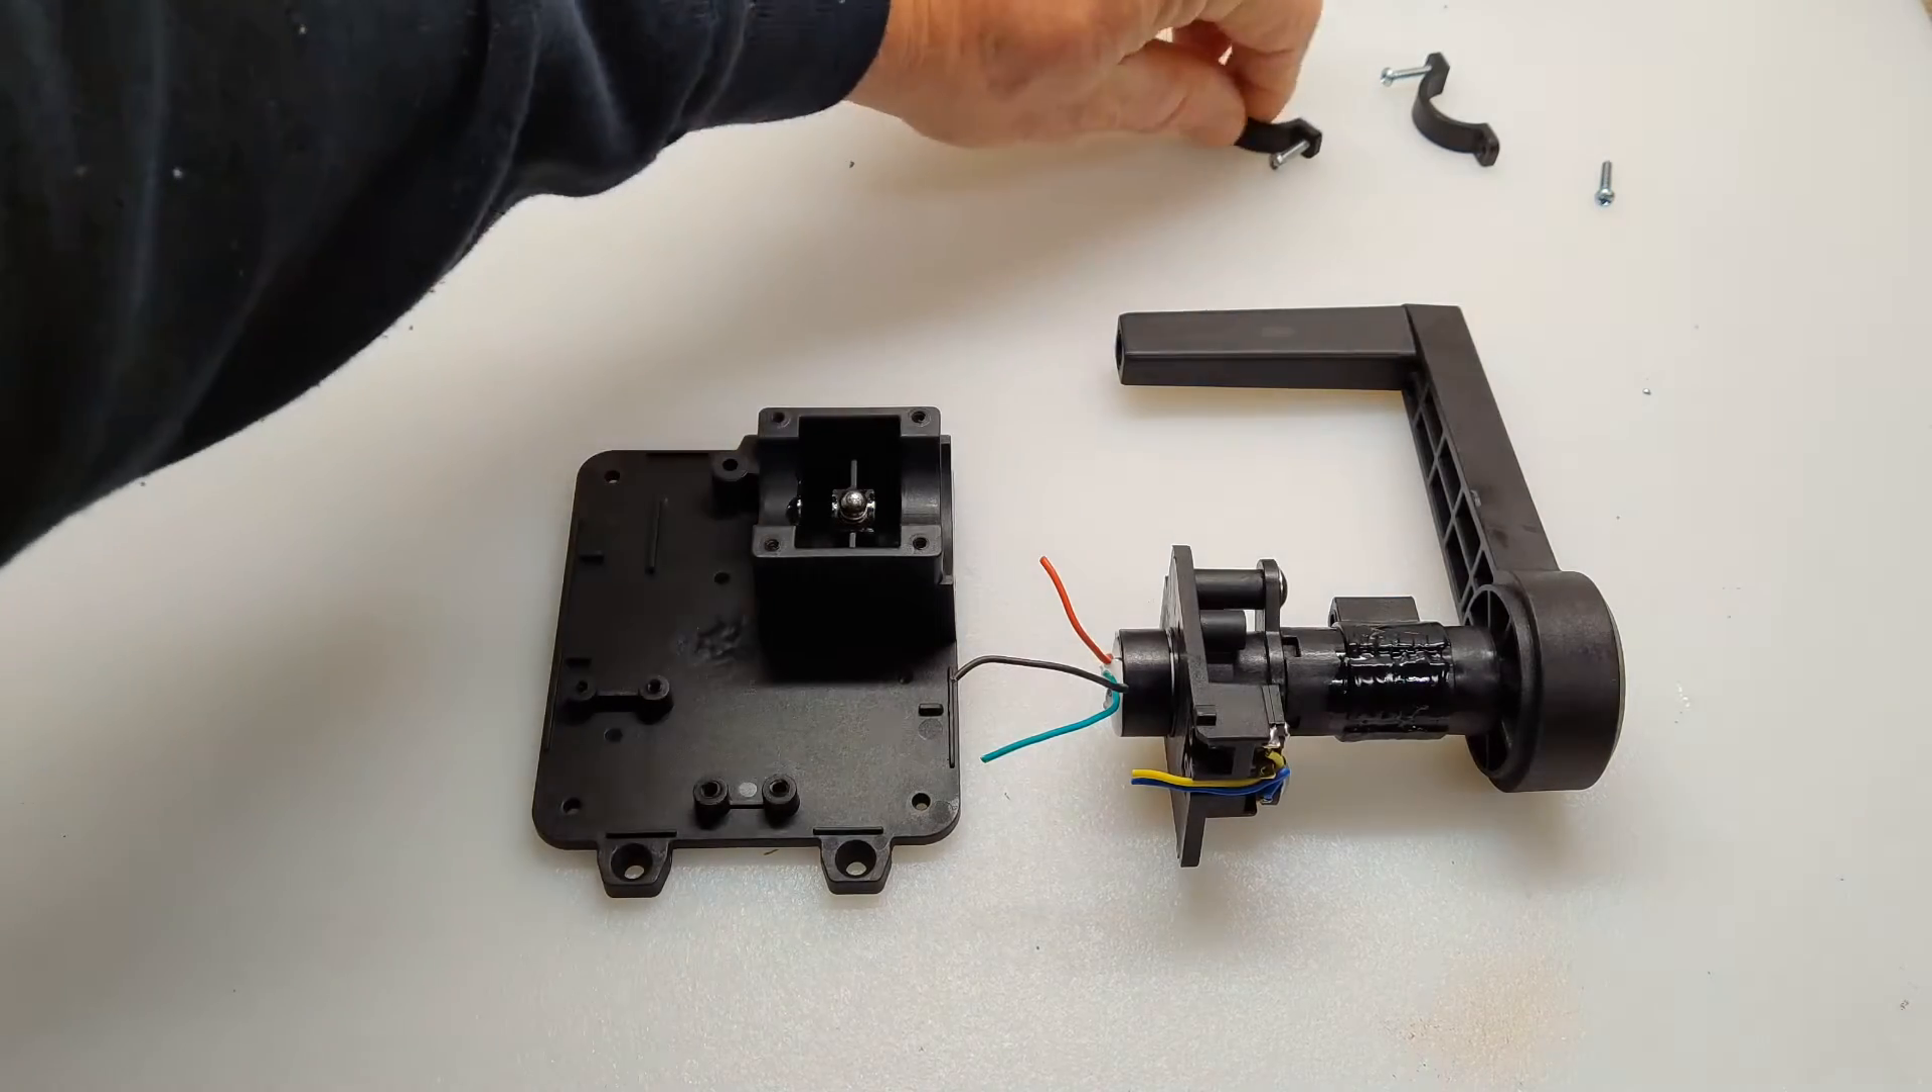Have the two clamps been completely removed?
Yes.